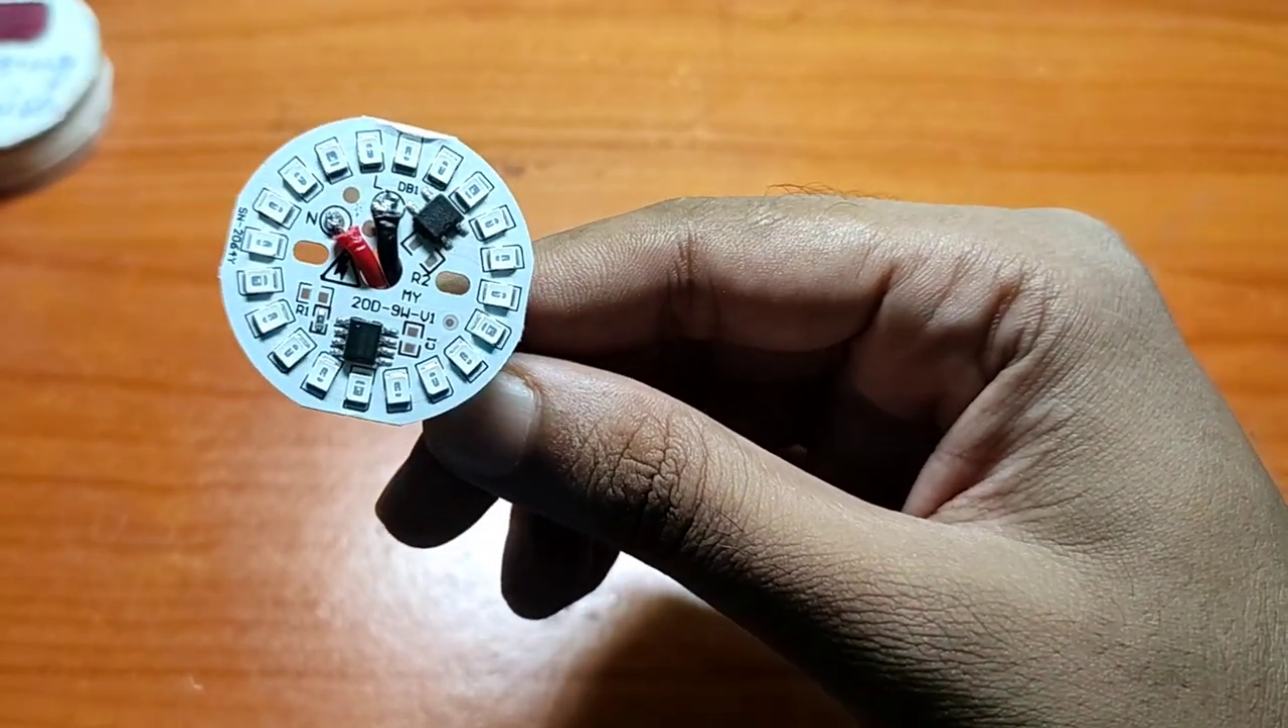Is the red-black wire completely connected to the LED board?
Yes.